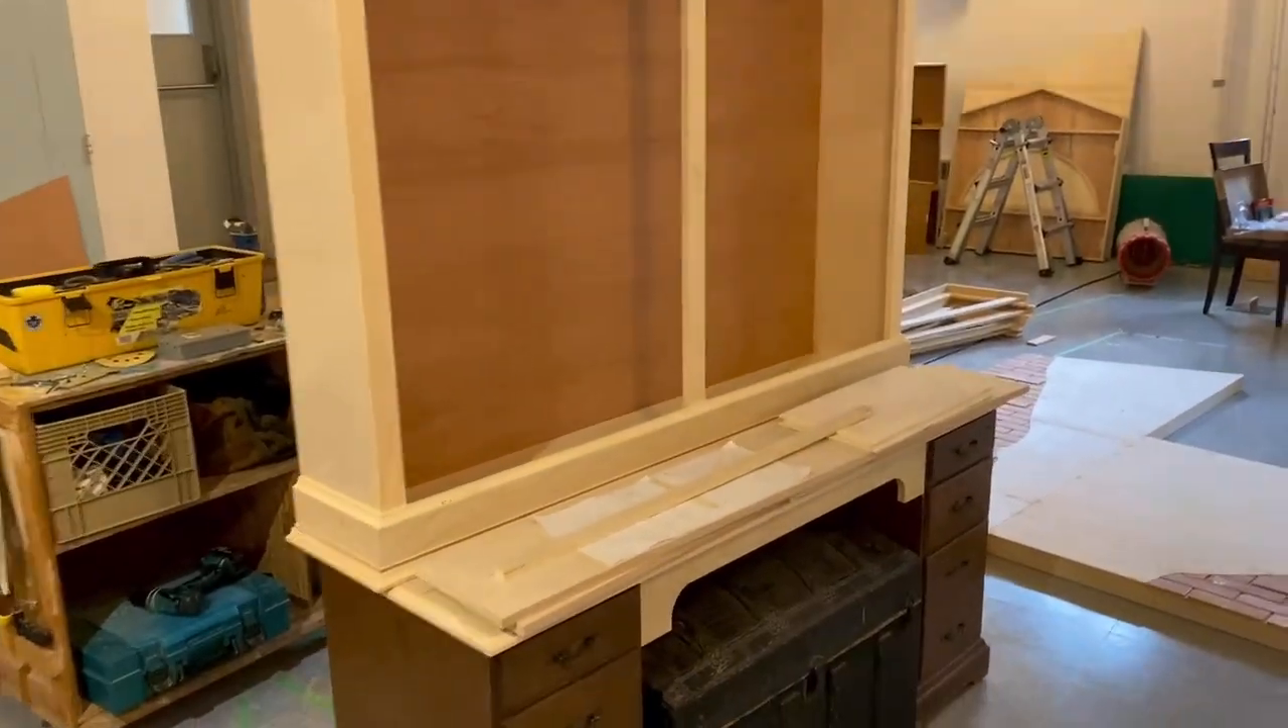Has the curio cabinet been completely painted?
No.